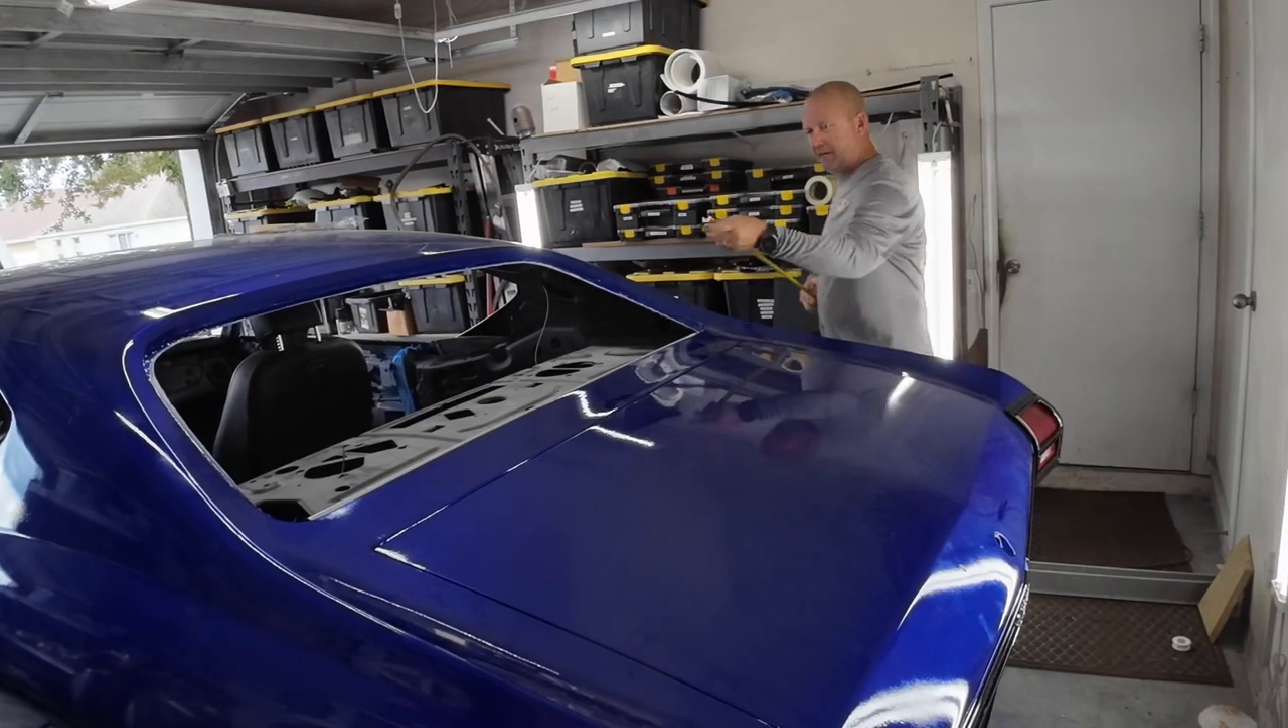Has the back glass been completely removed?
Yes.